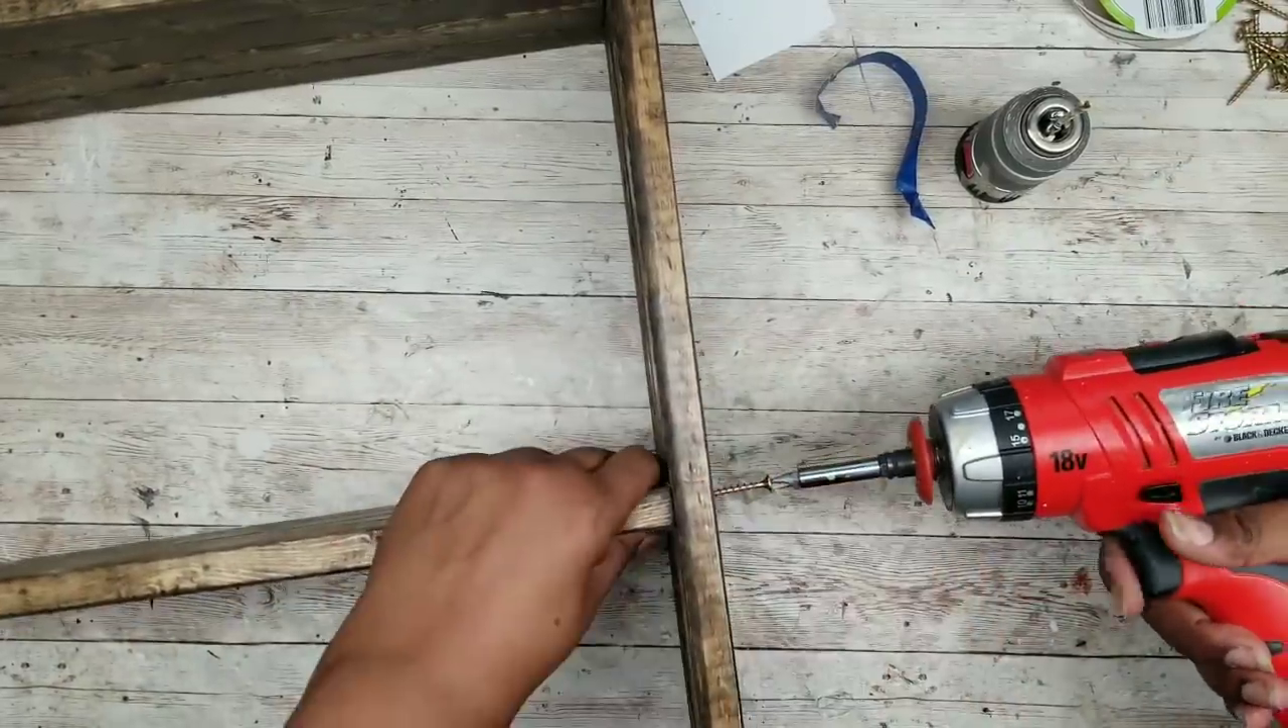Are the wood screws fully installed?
No.